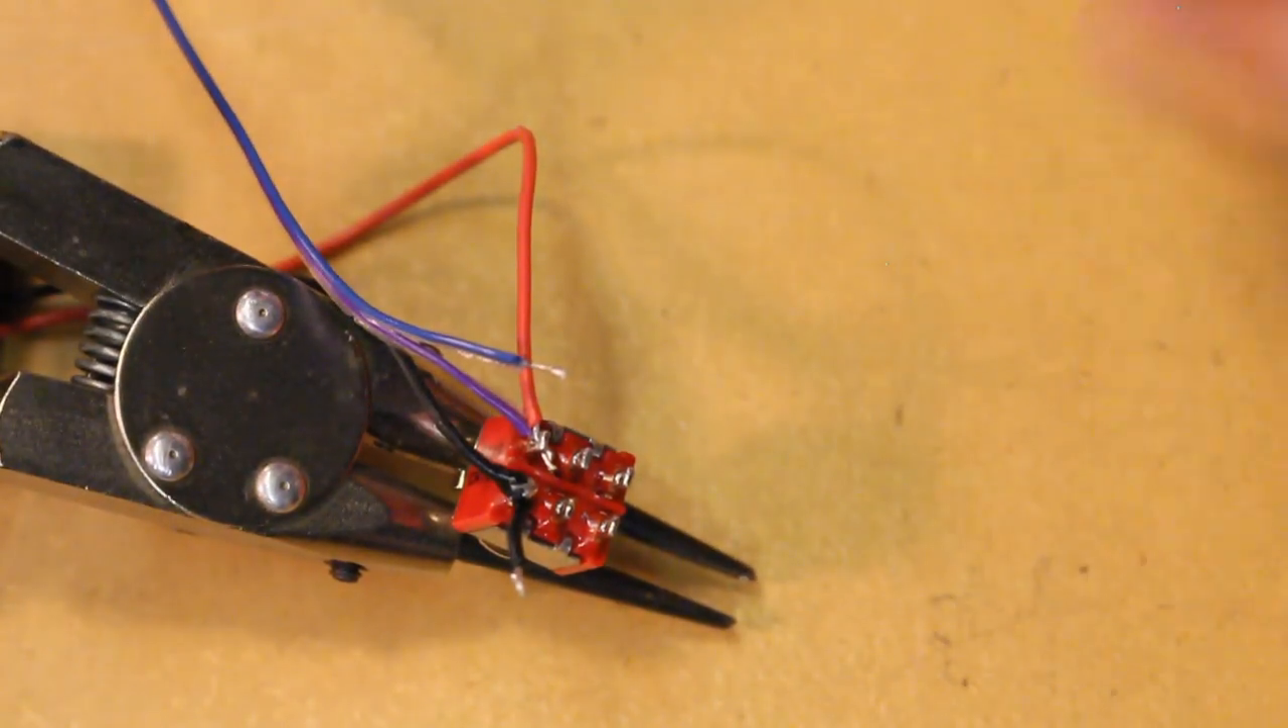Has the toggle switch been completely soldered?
No.